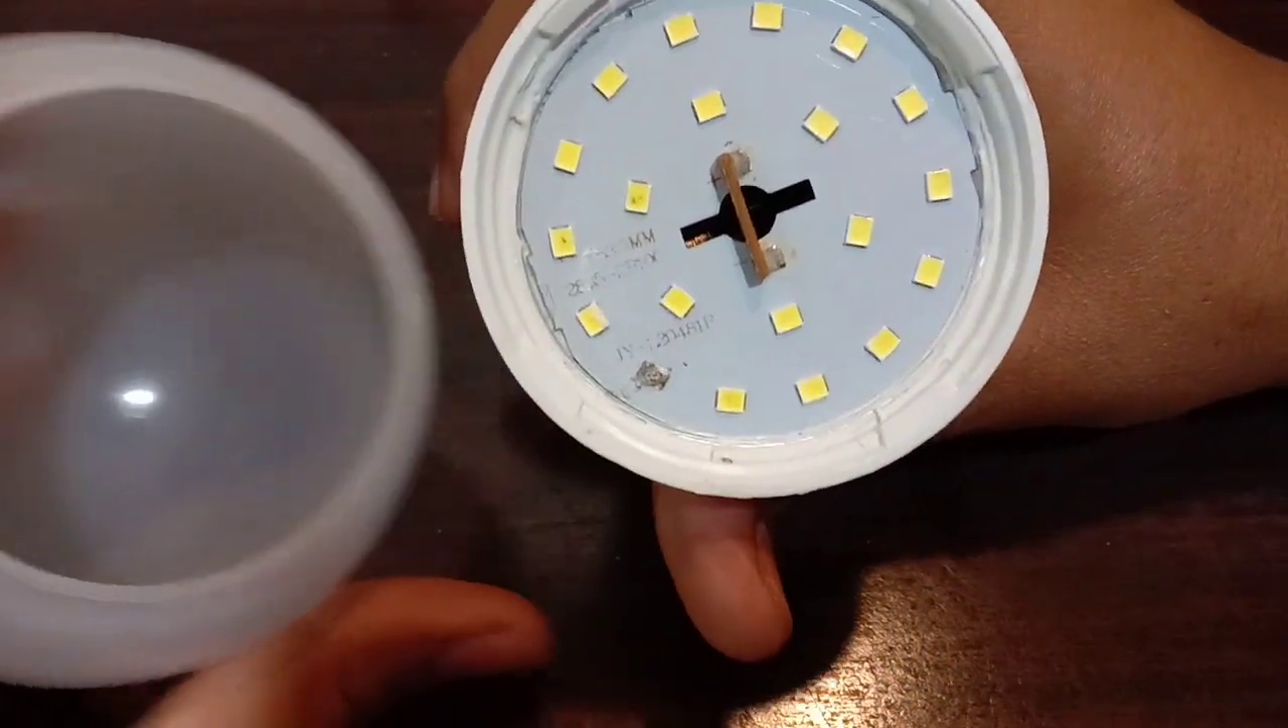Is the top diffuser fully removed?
Yes.